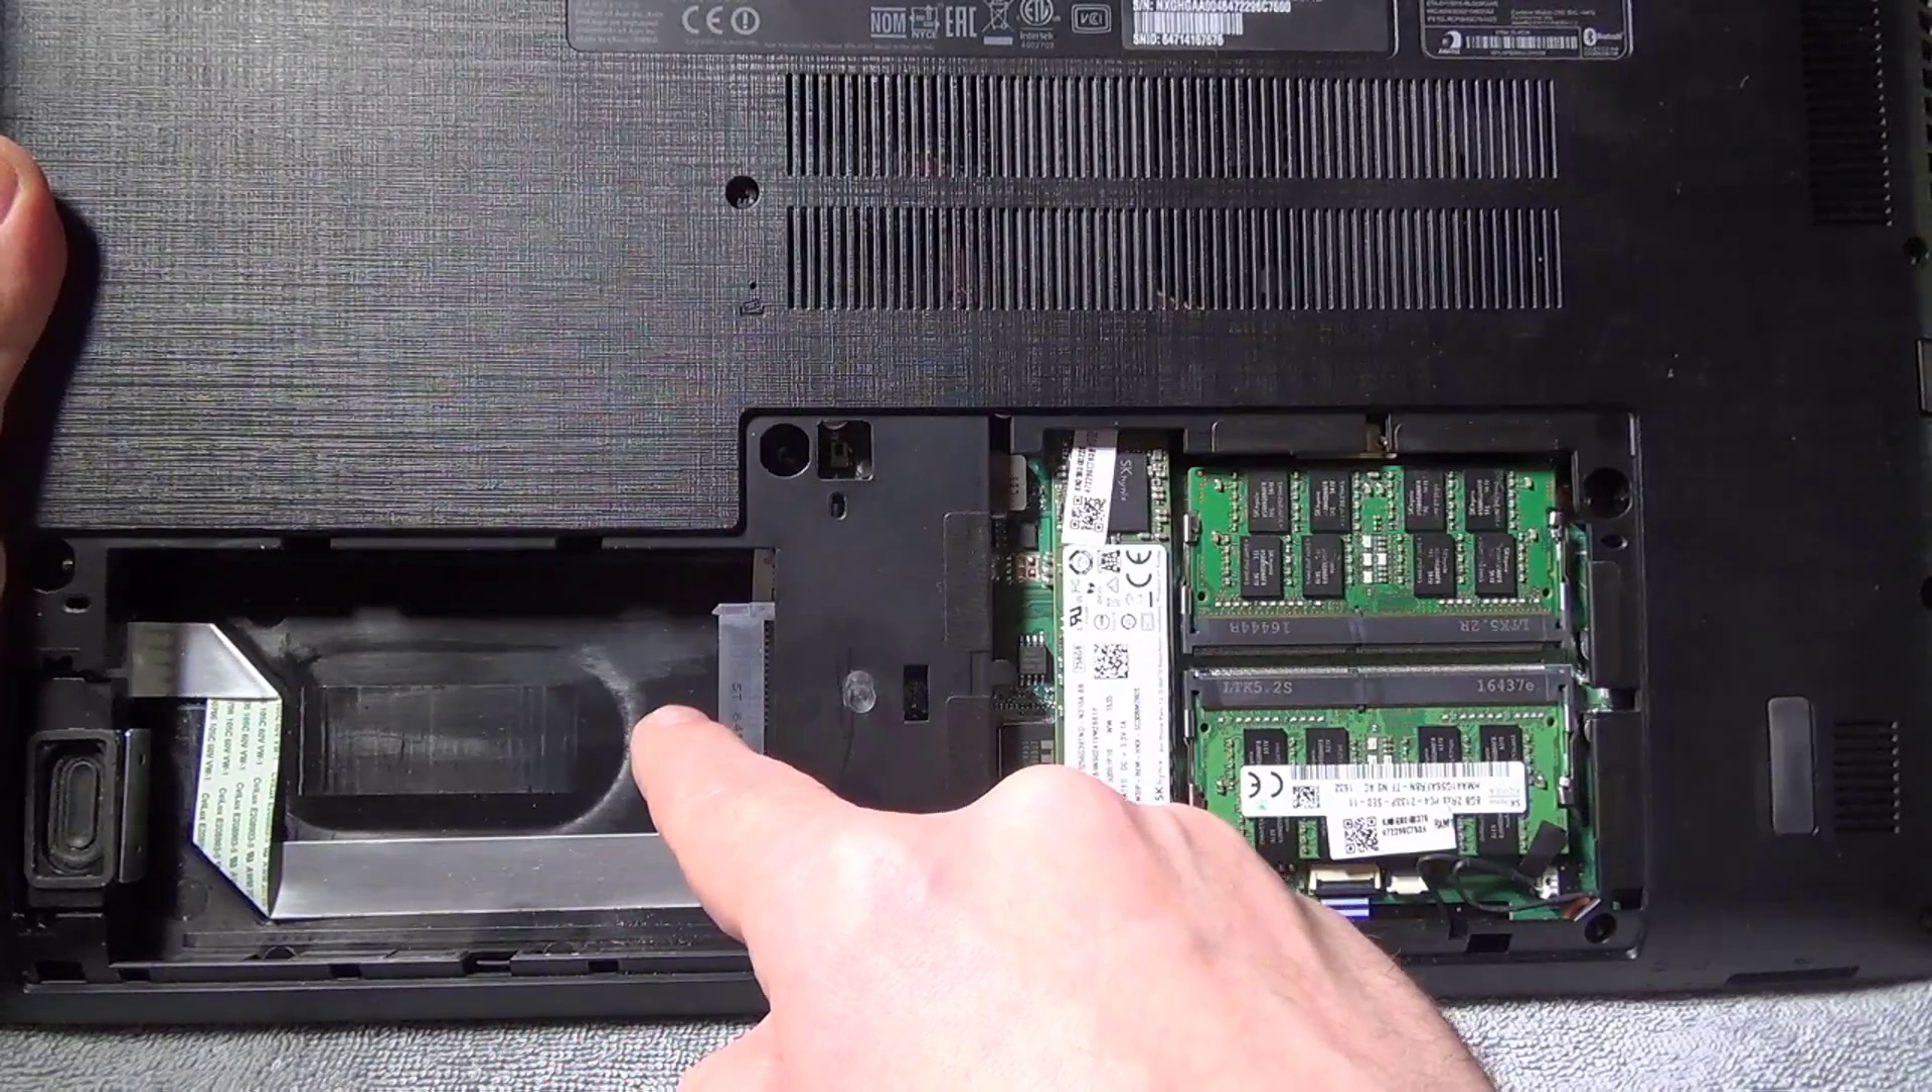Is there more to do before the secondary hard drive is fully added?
Yes.